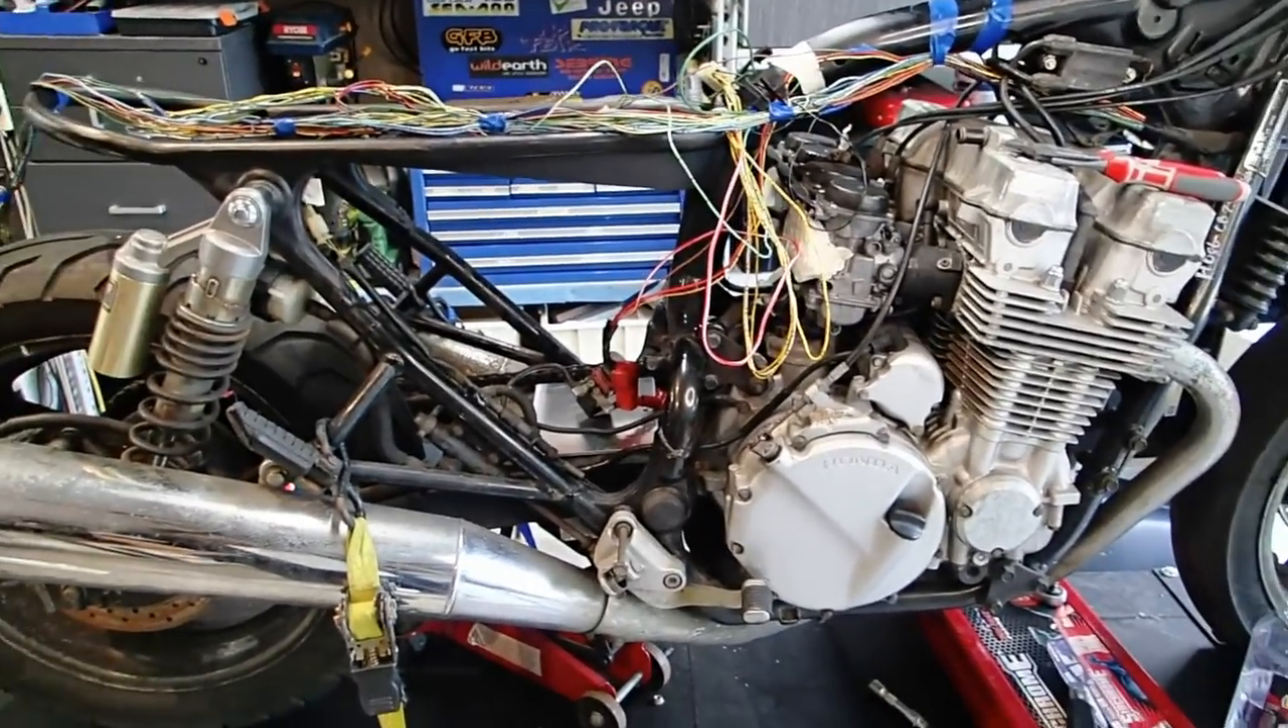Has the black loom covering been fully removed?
Yes.